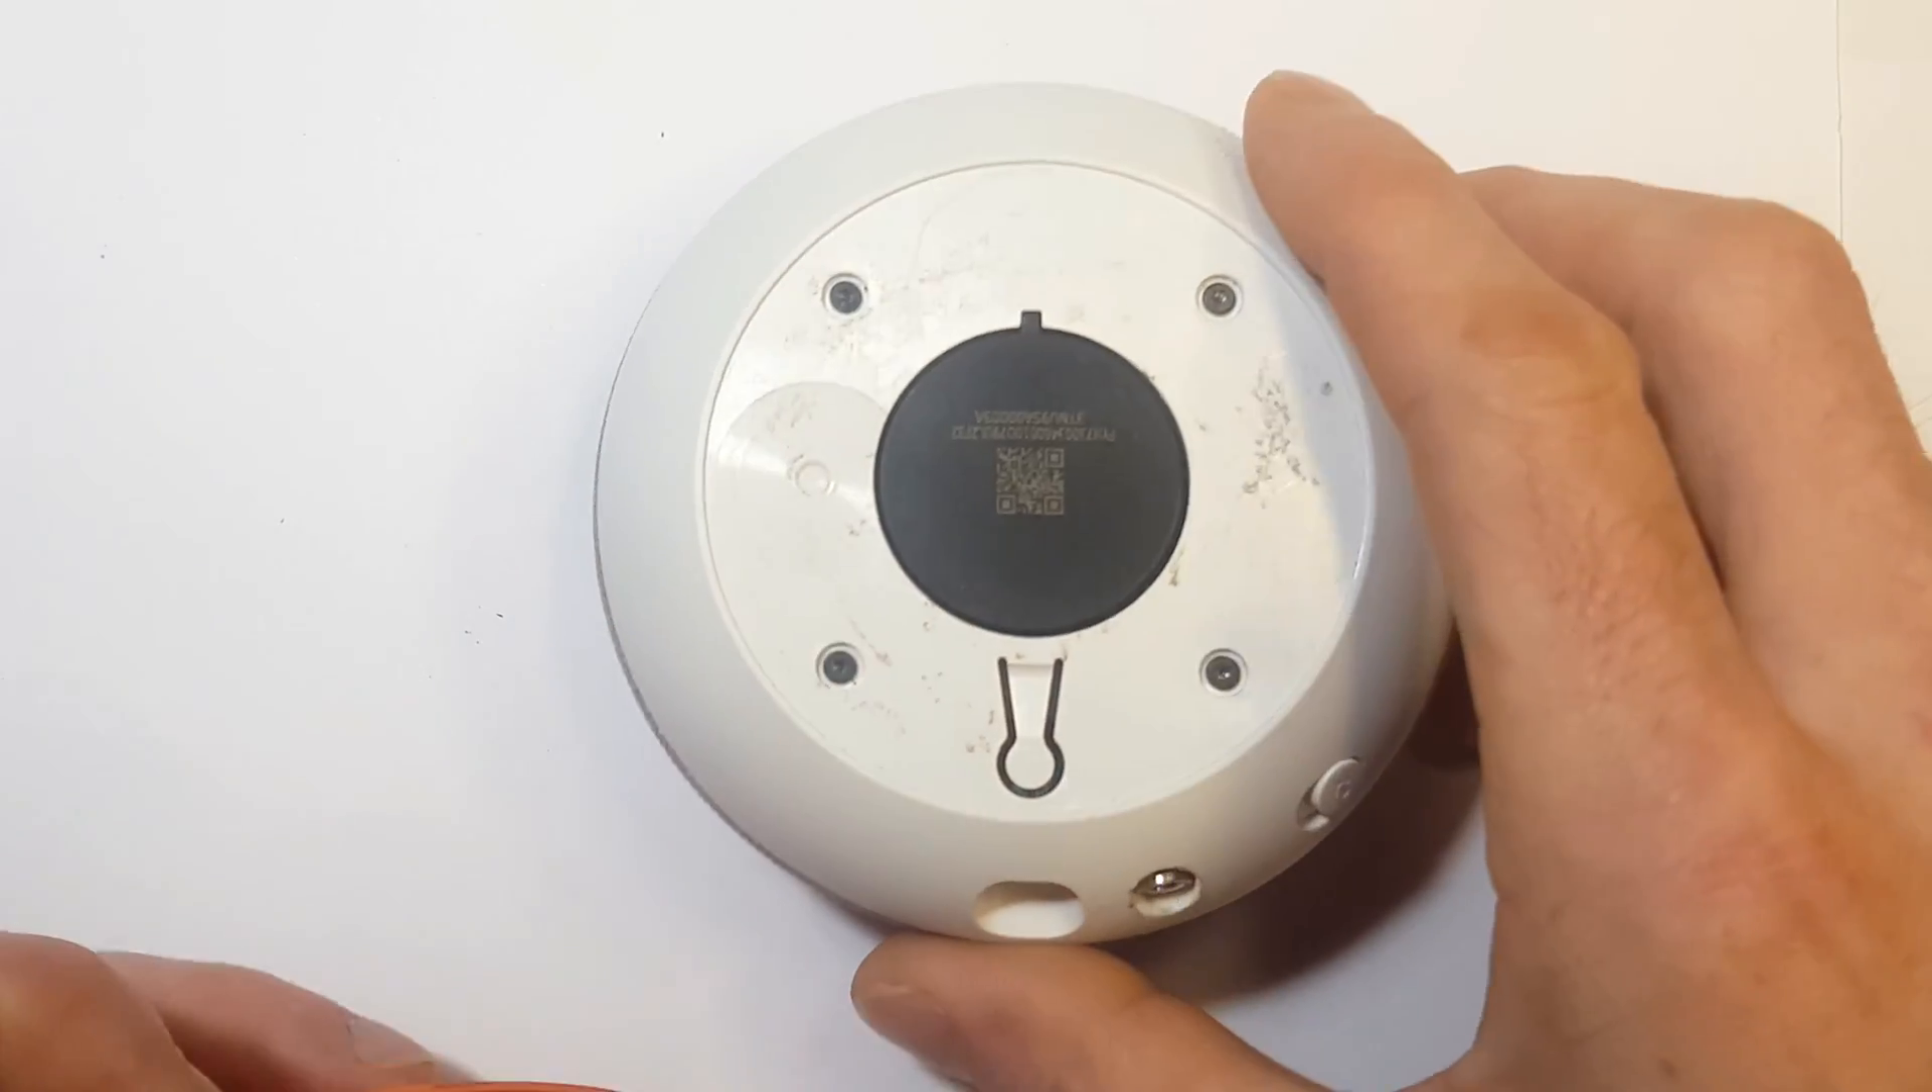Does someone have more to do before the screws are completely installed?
No.